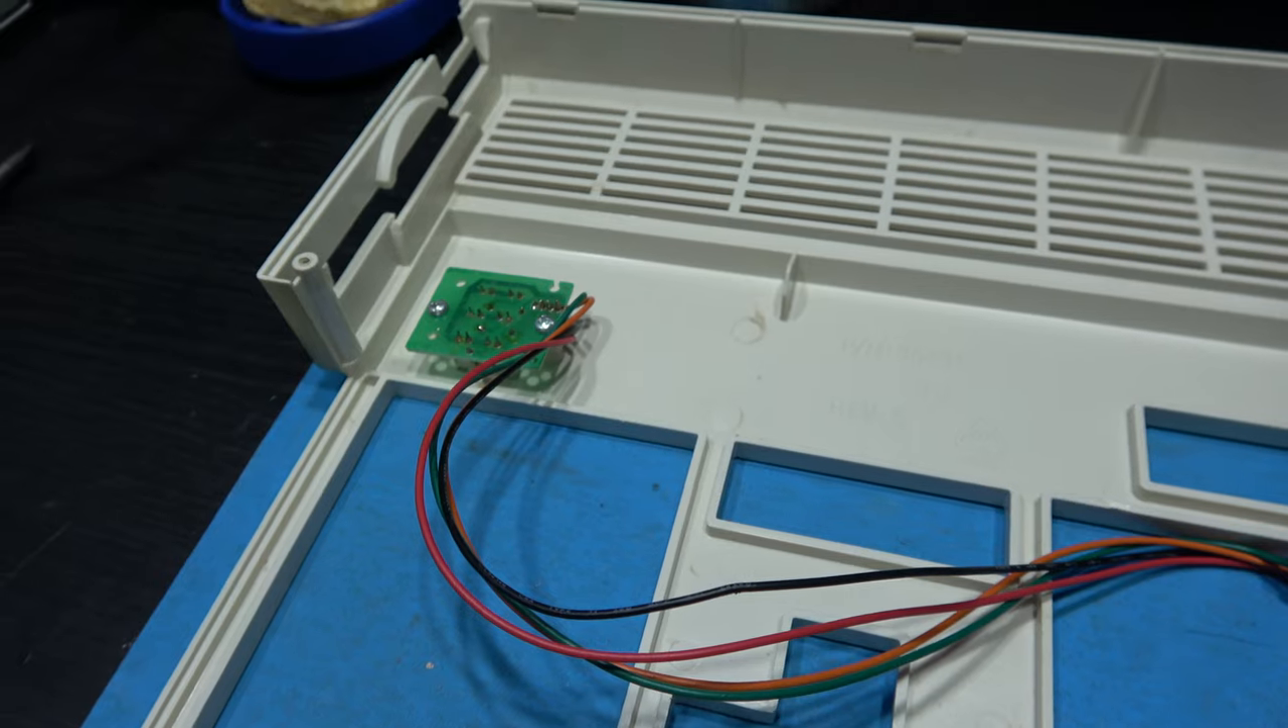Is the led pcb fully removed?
No.